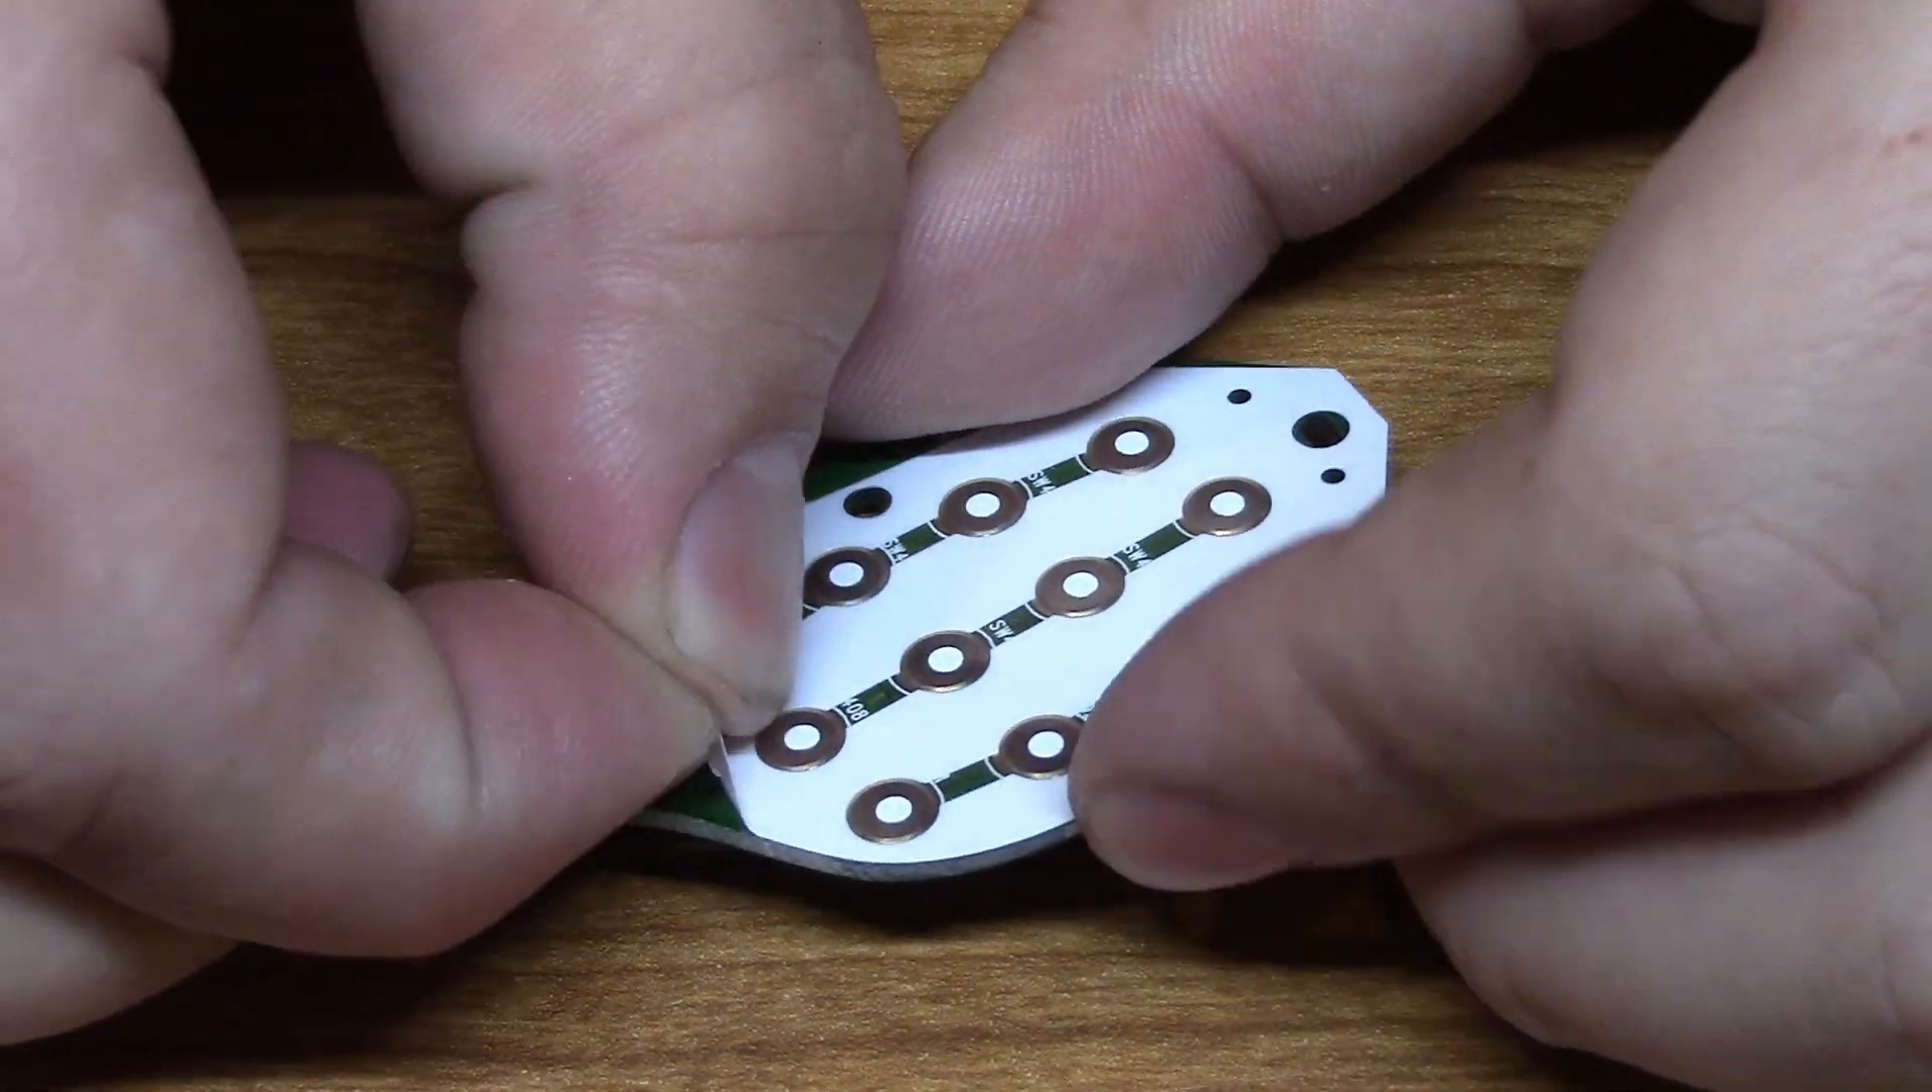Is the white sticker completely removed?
No.